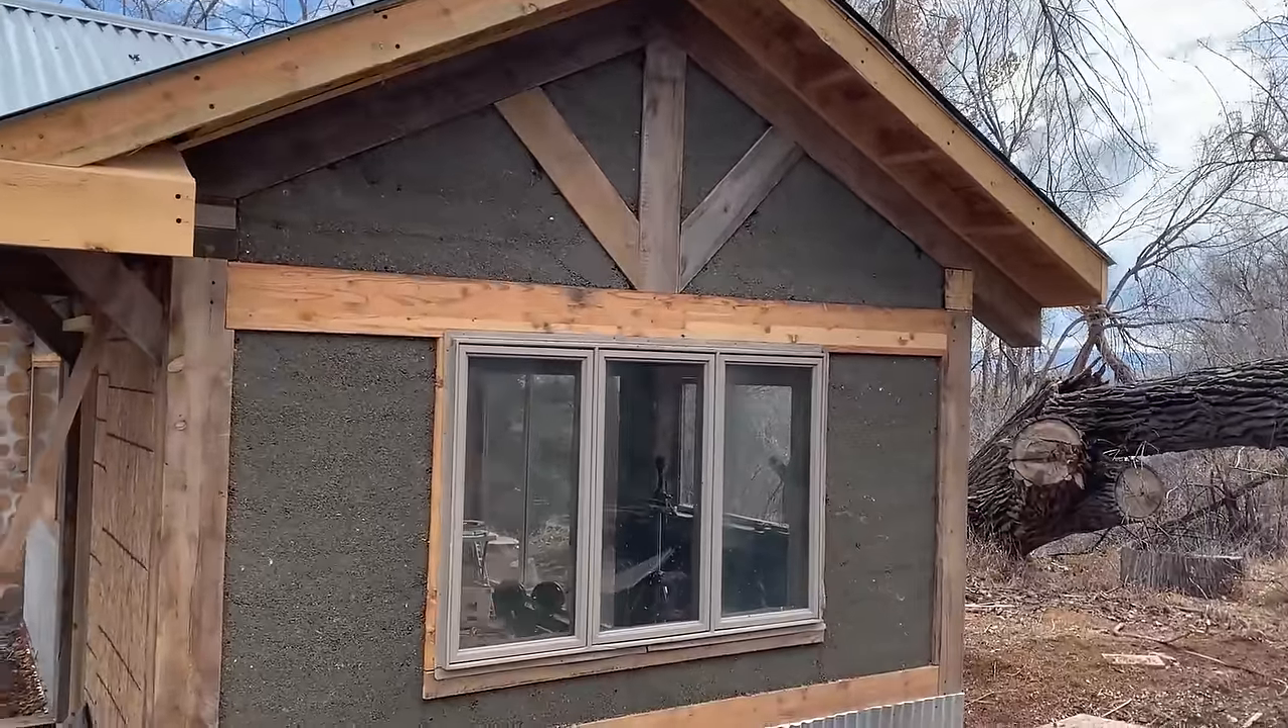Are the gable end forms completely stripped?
Yes.